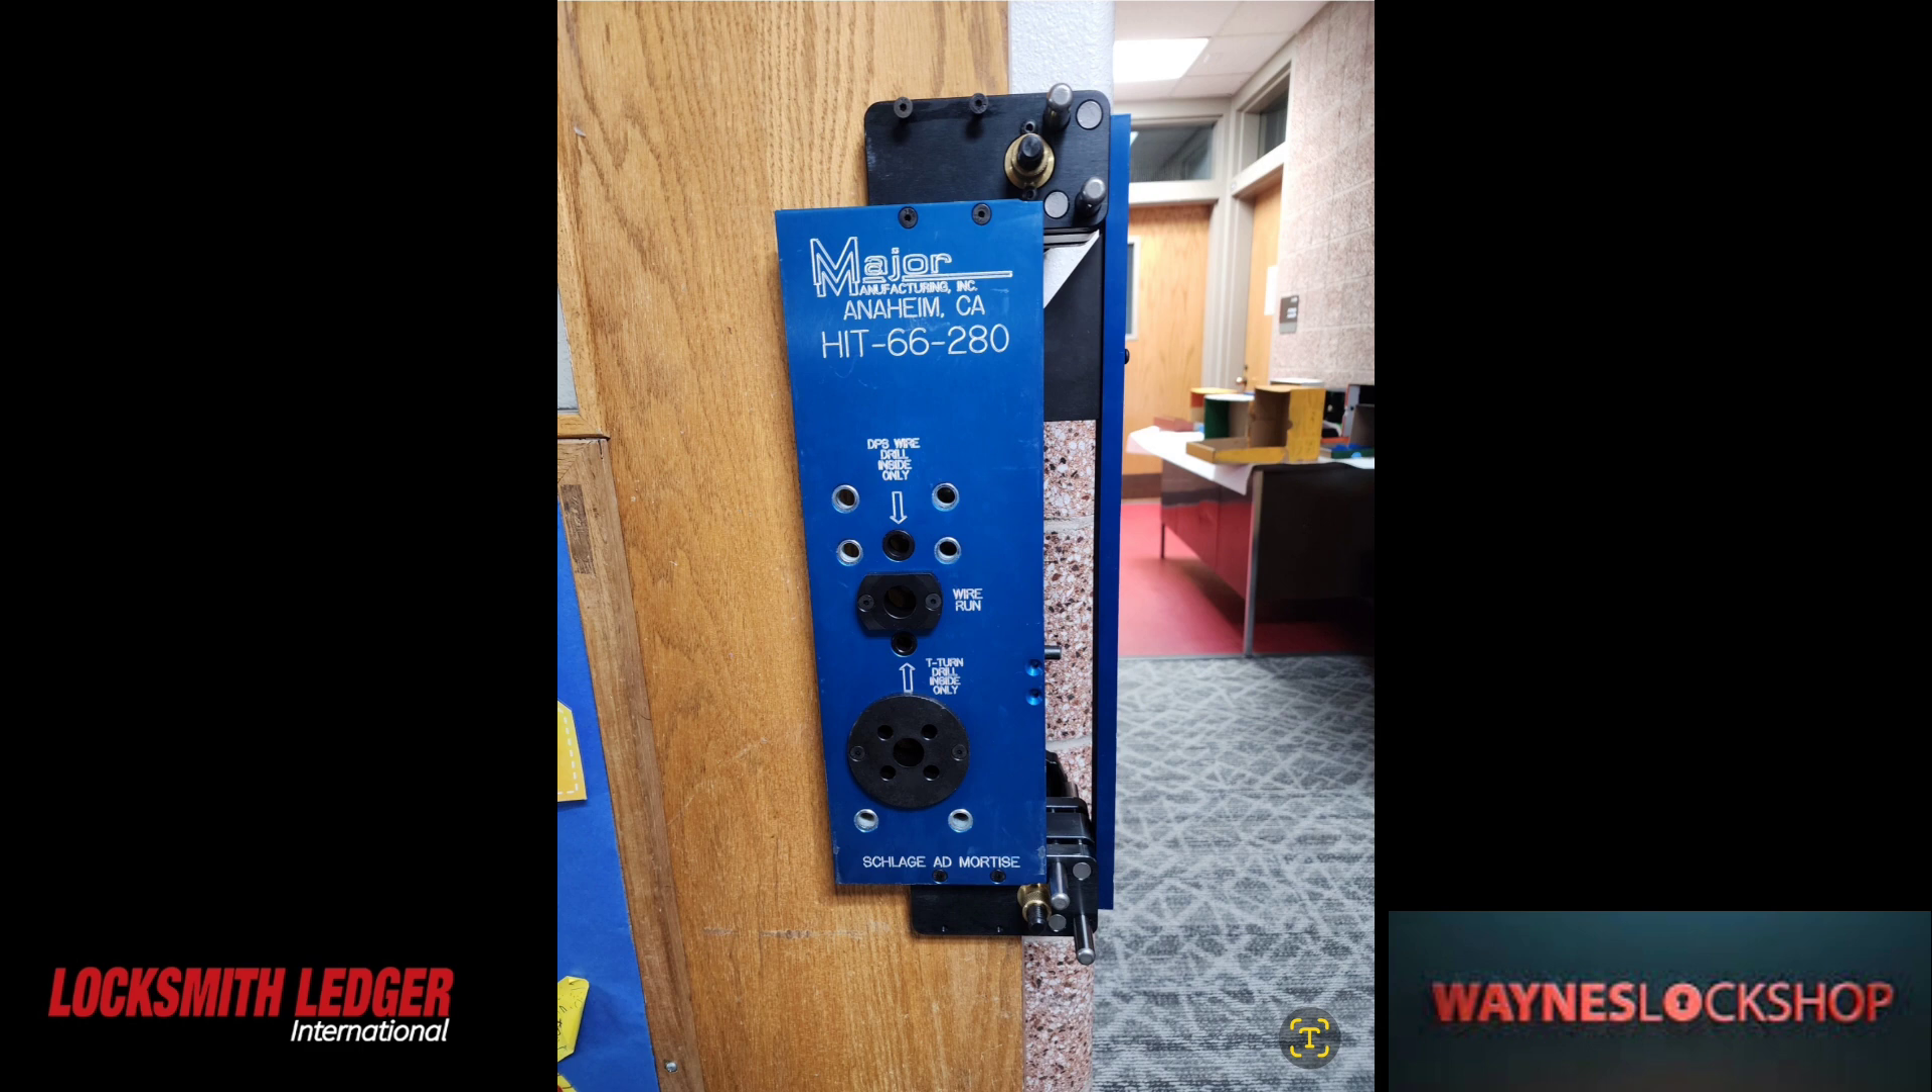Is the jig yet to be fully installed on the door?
No.